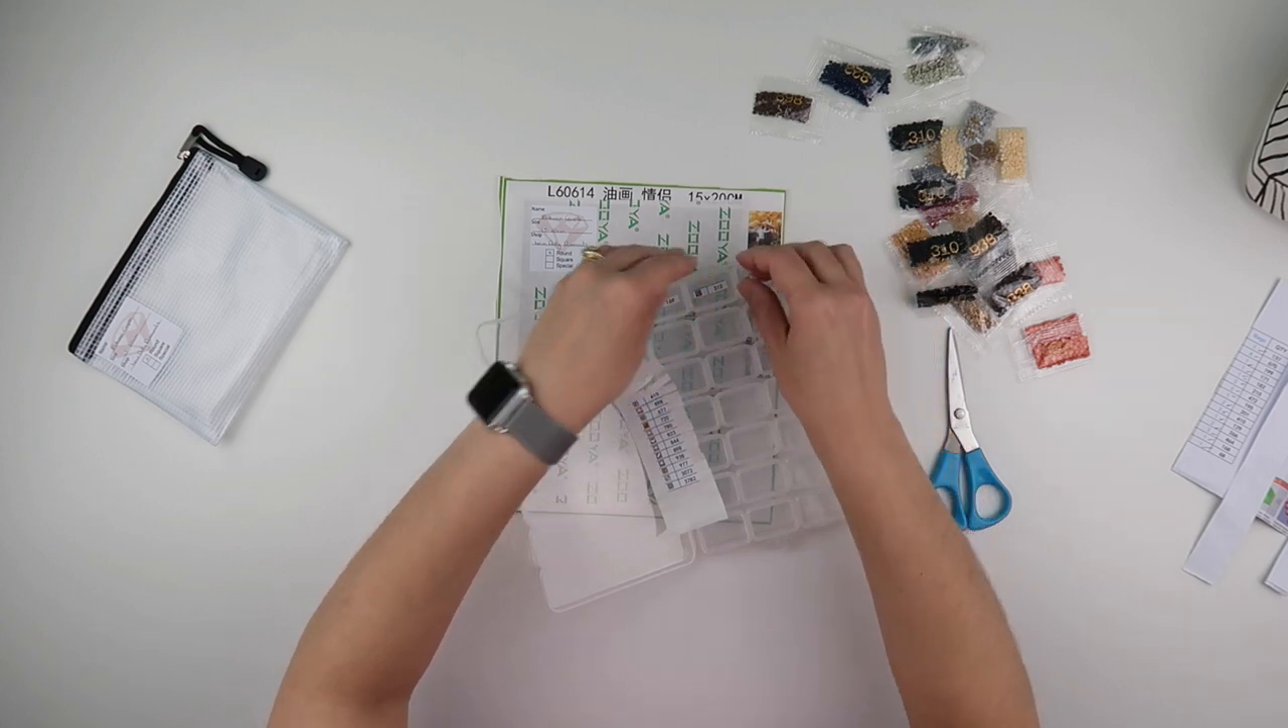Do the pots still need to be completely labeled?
Yes.